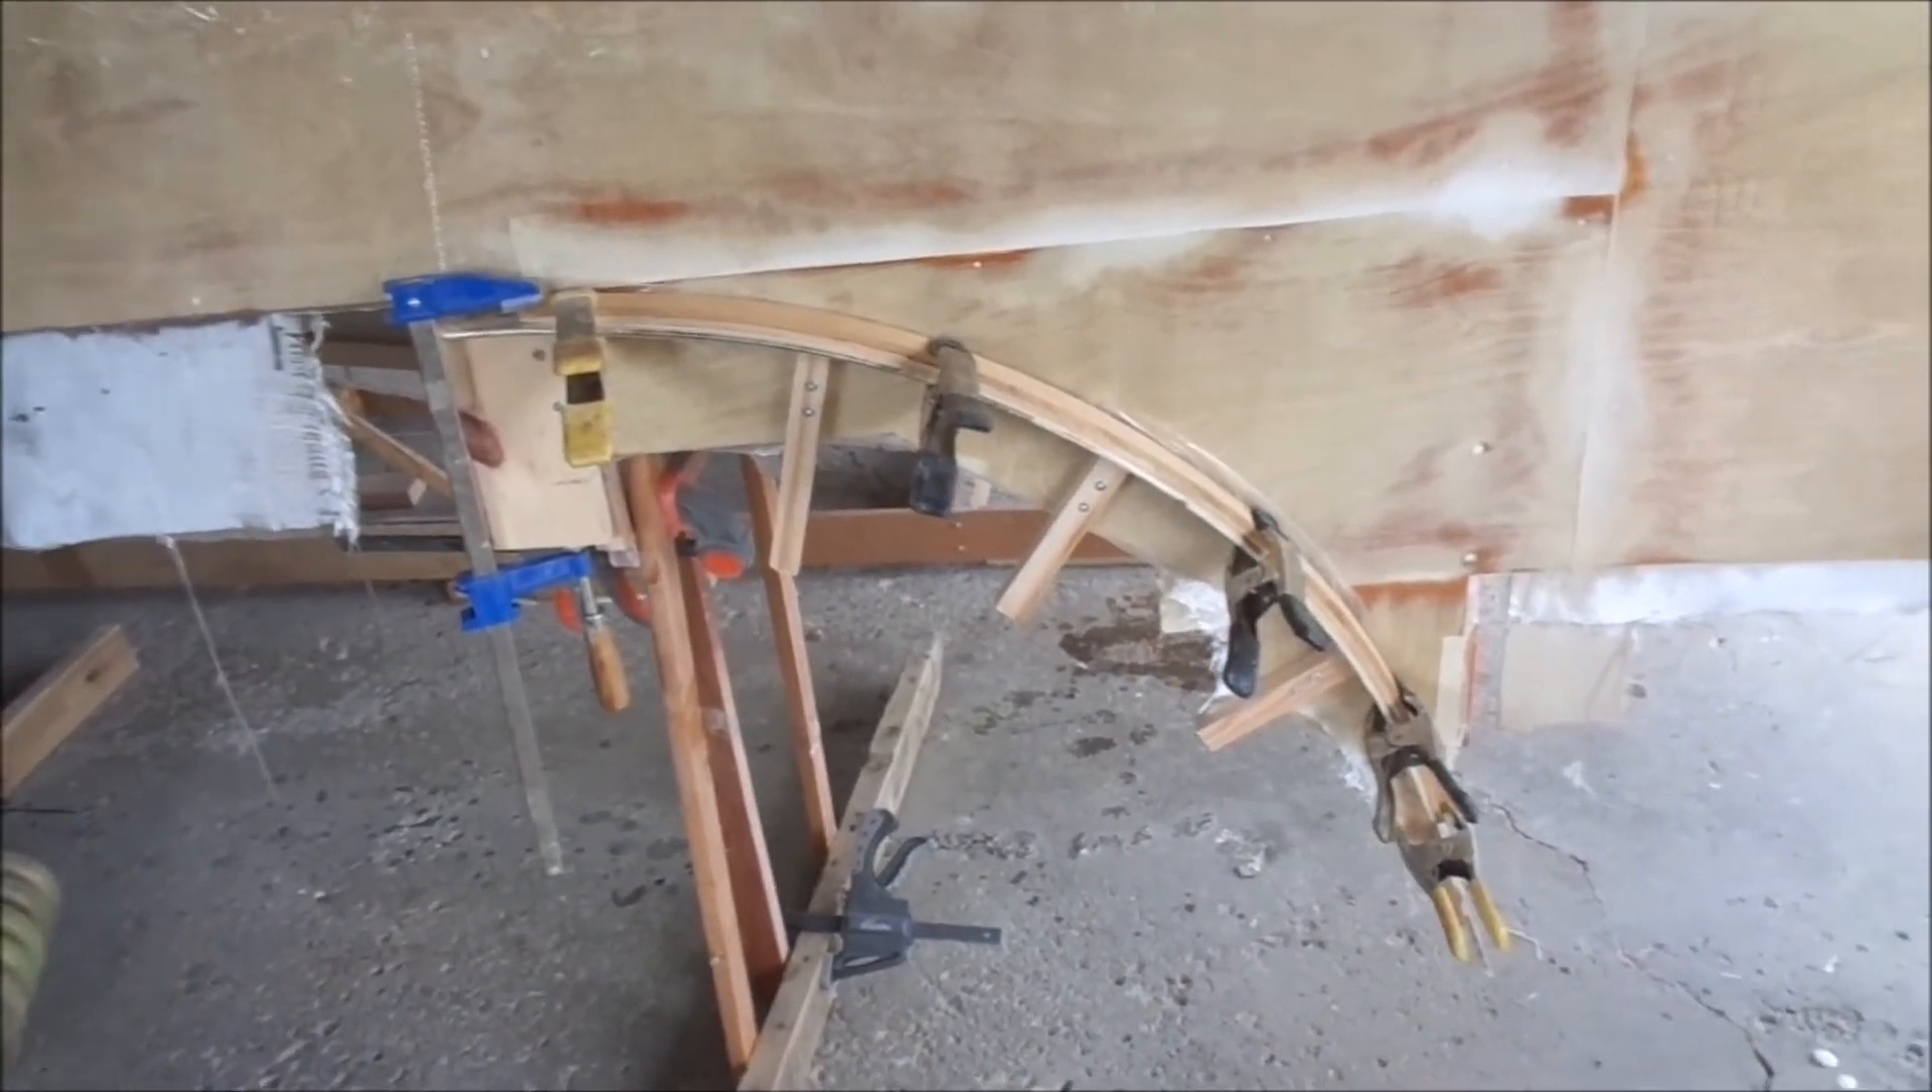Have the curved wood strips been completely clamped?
Yes.